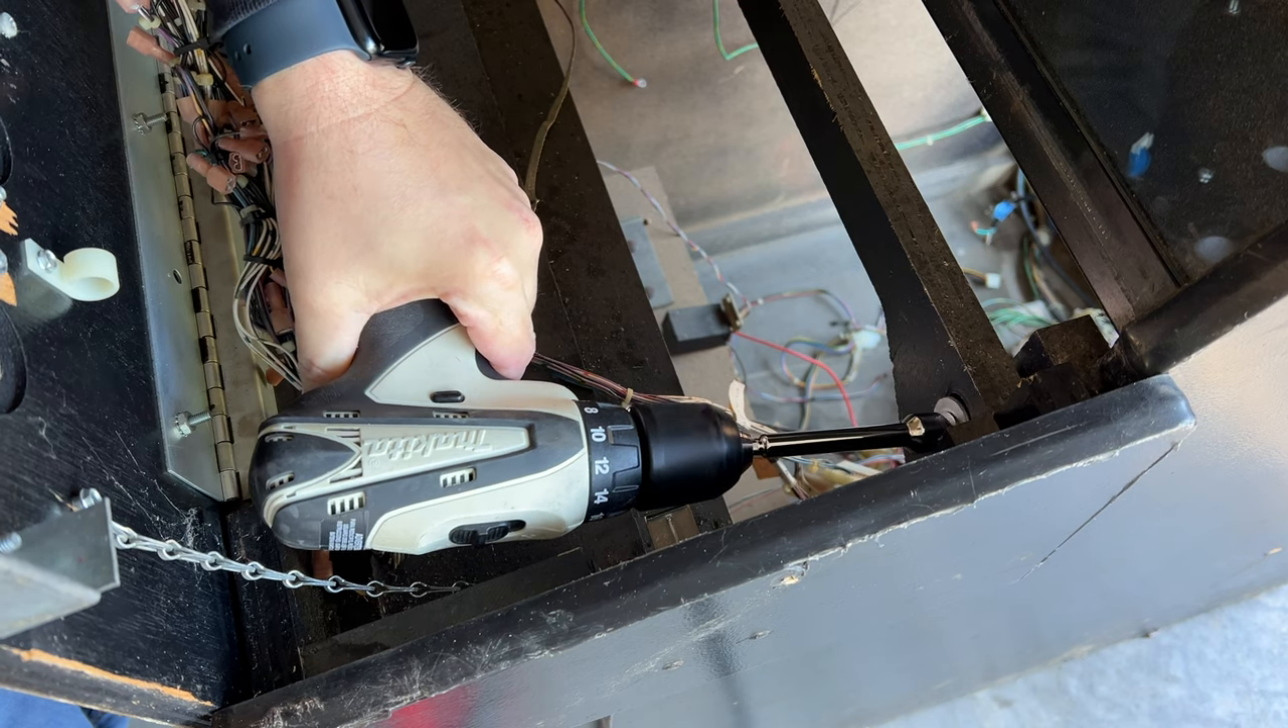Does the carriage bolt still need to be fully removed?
Yes.